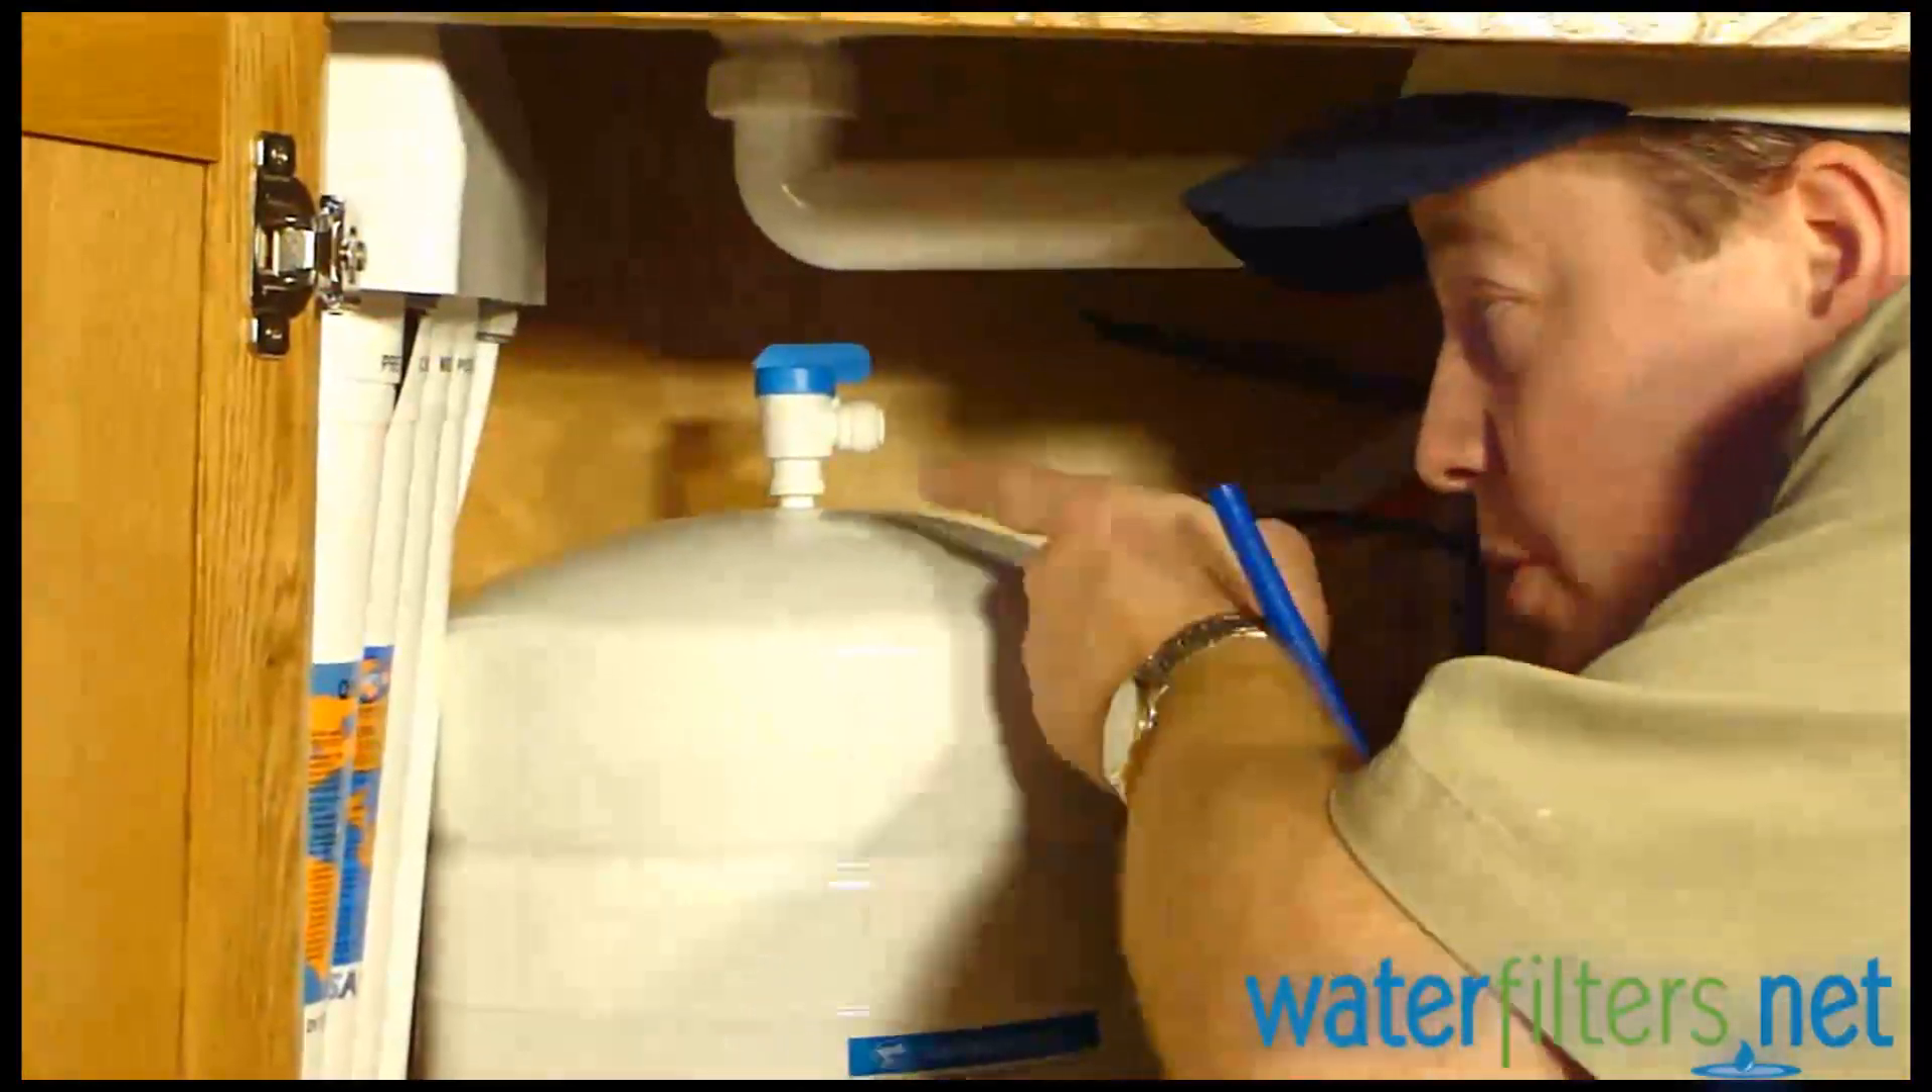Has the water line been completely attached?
No.